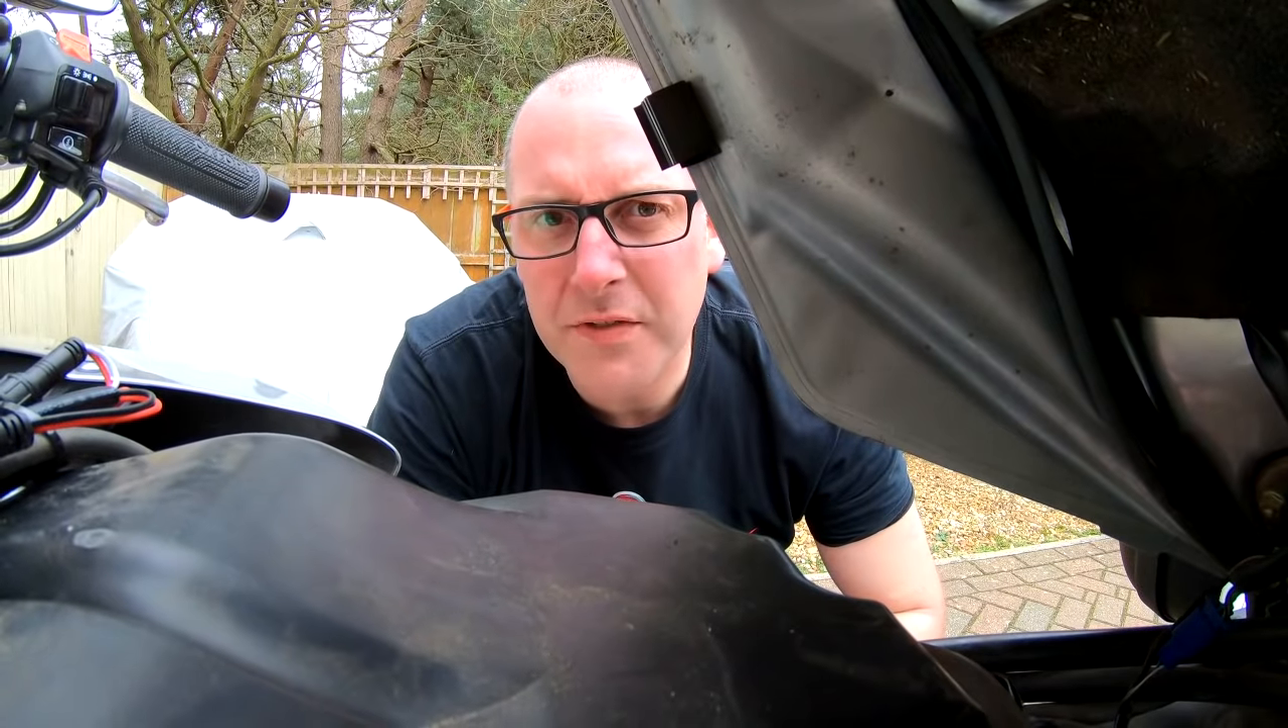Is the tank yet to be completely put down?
Yes.